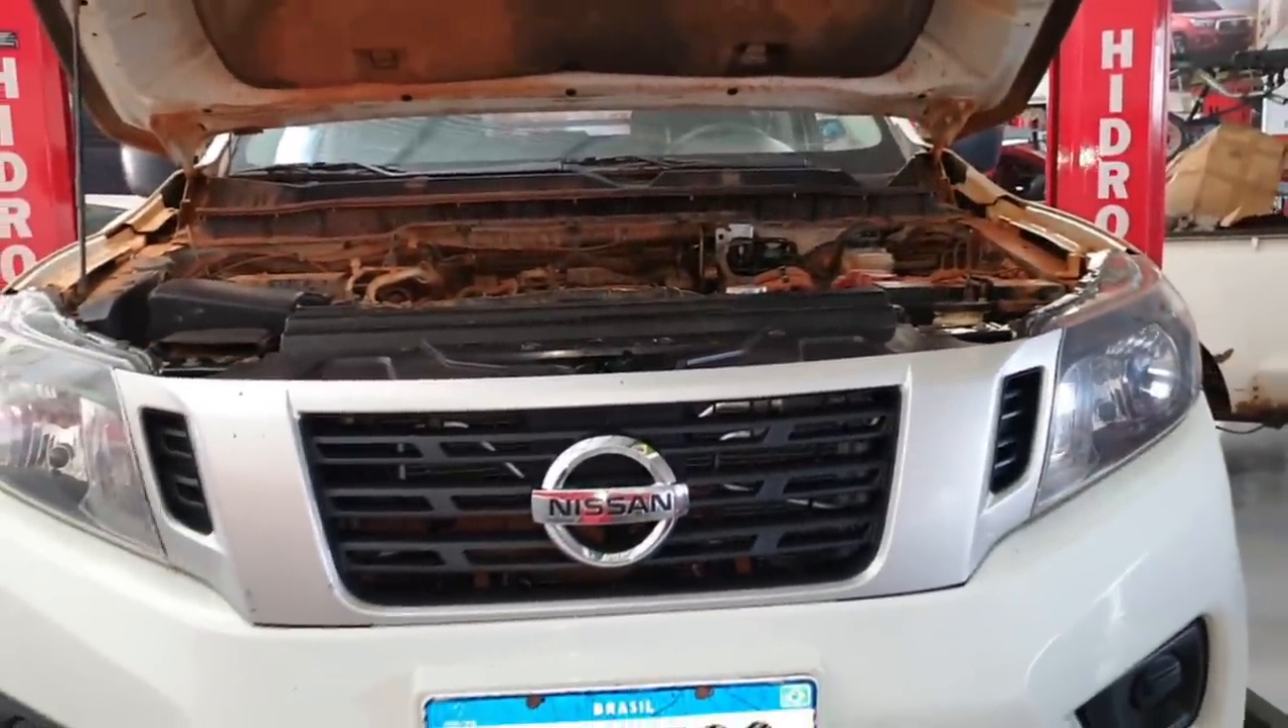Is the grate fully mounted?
Yes.